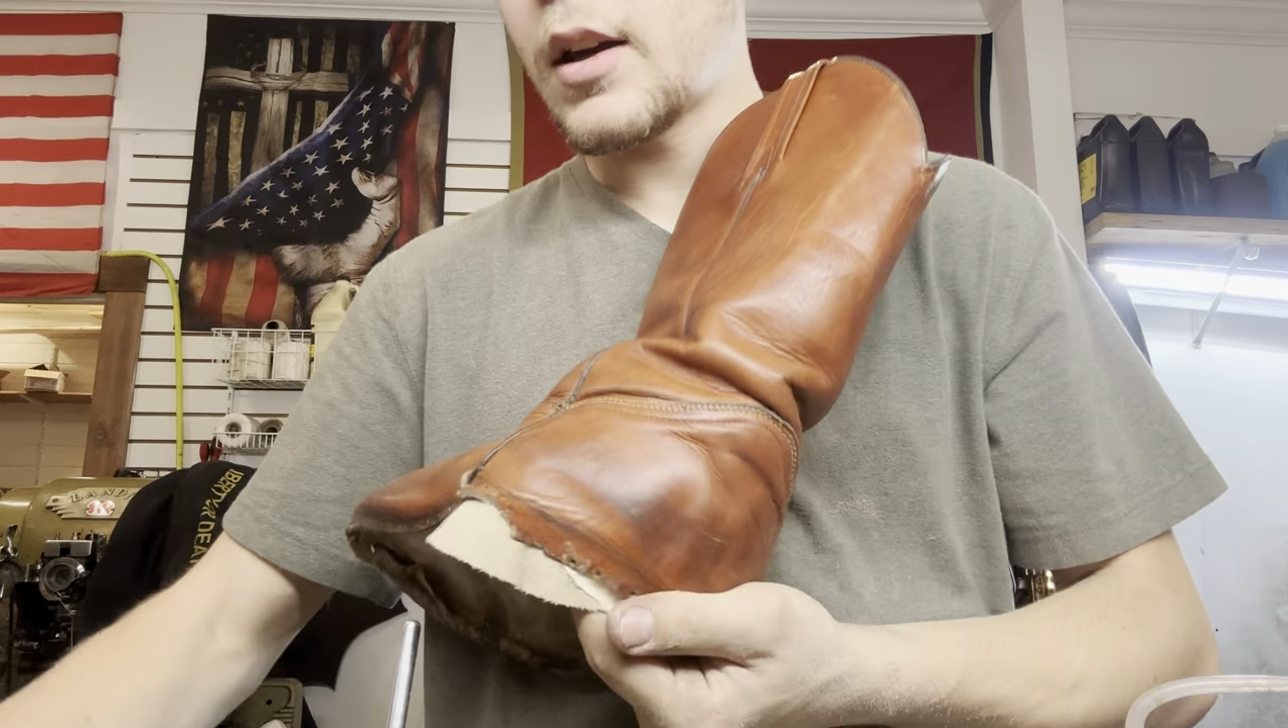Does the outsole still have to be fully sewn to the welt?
Yes.